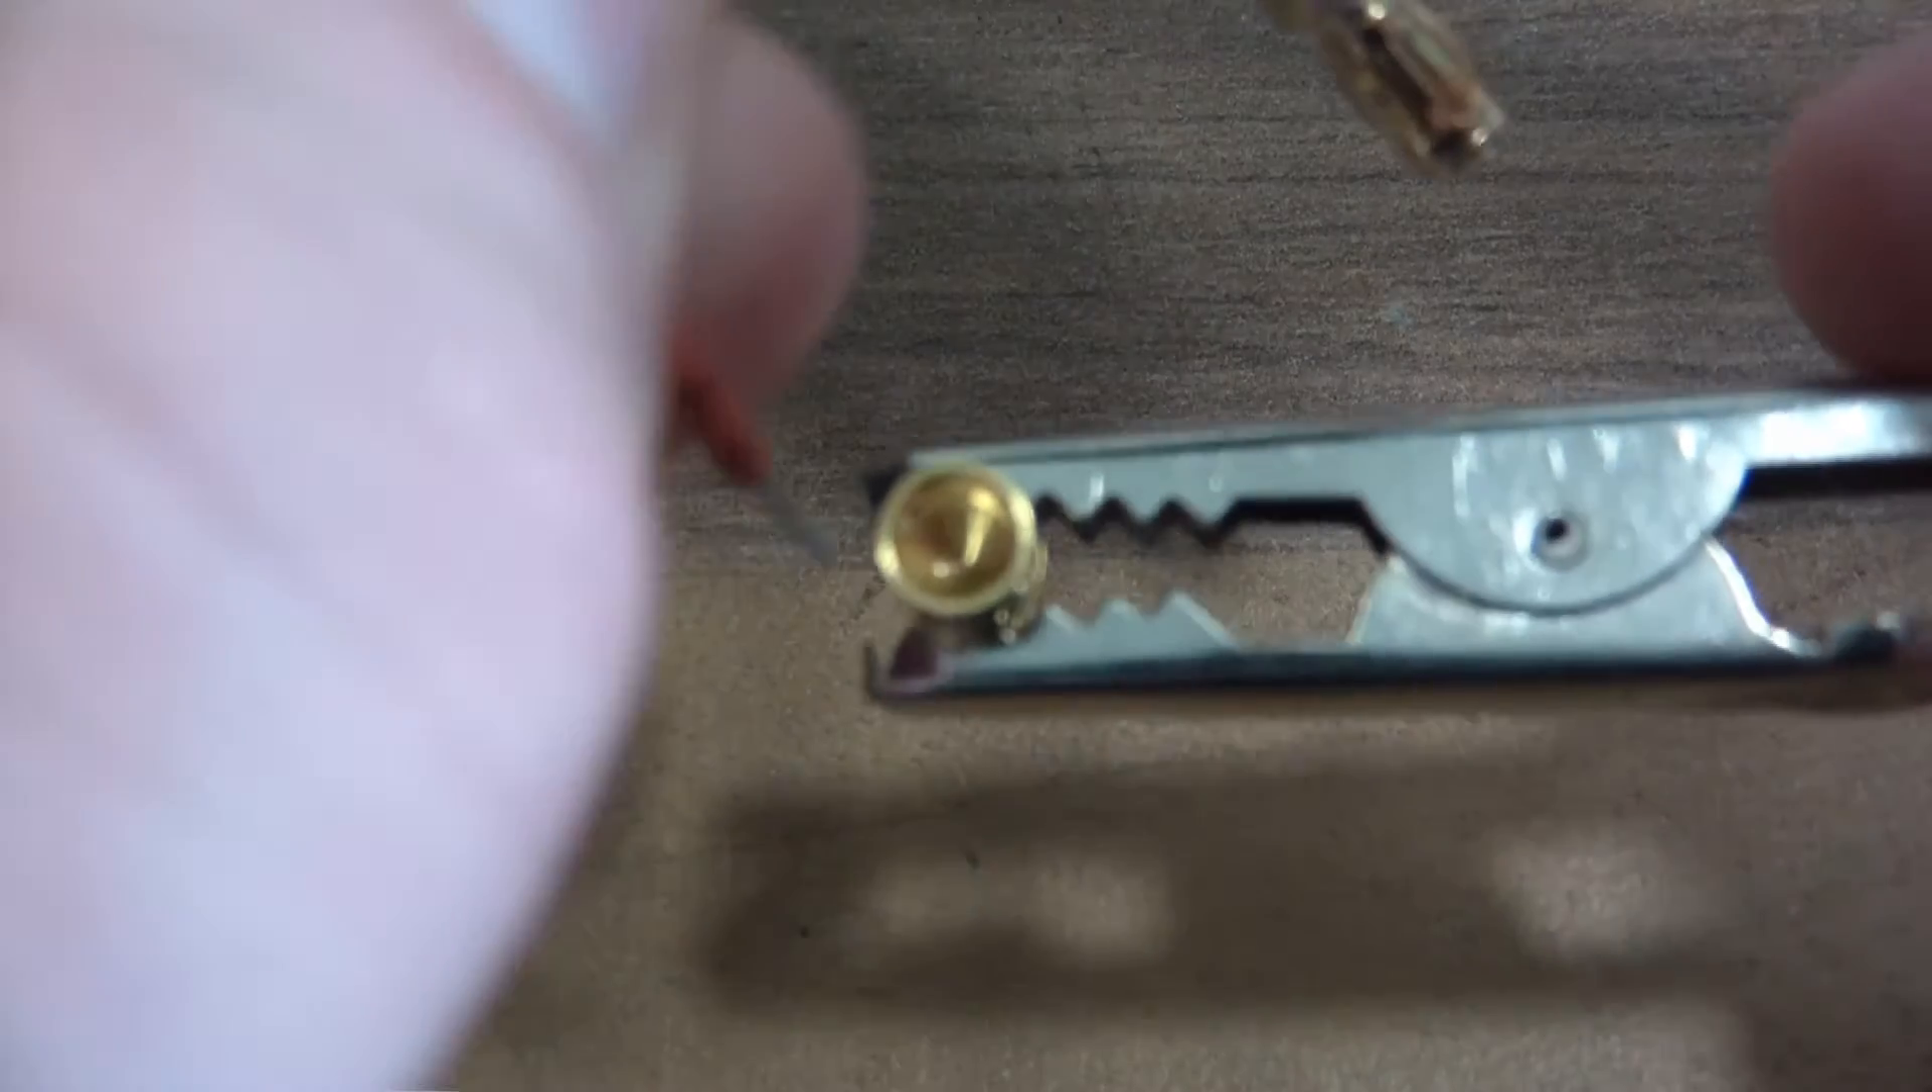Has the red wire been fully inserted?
No.